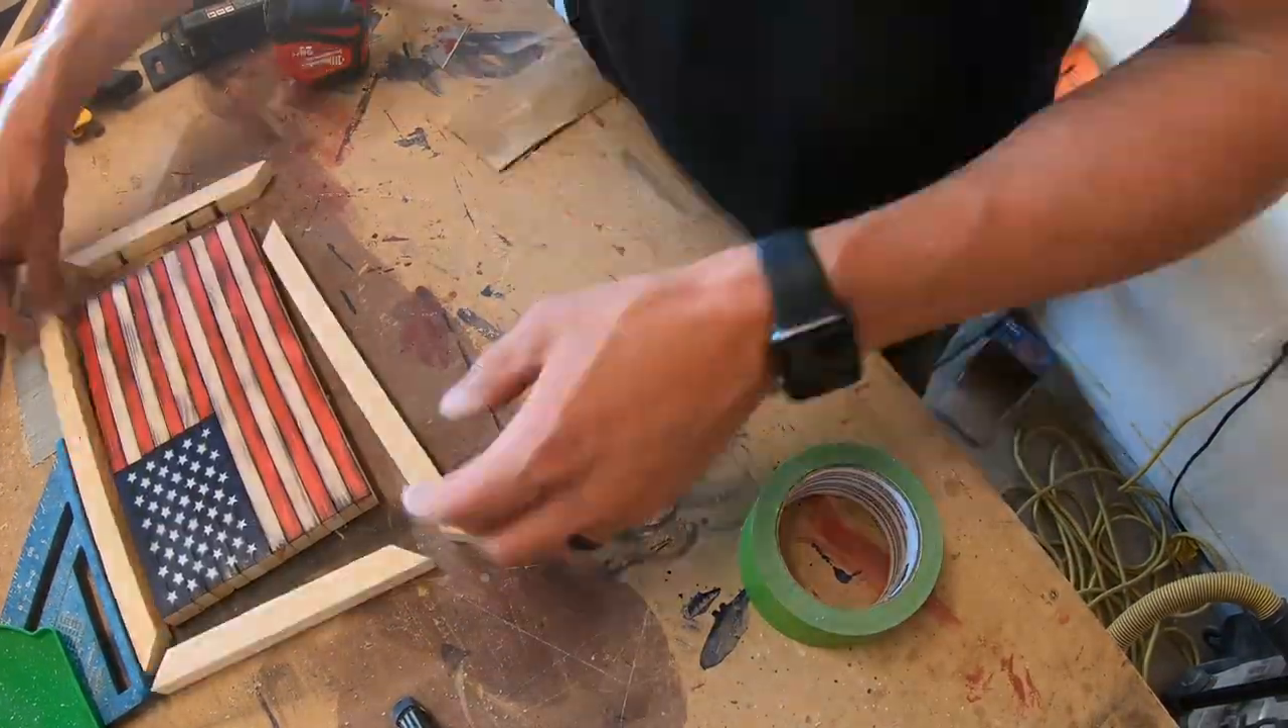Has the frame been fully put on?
No.